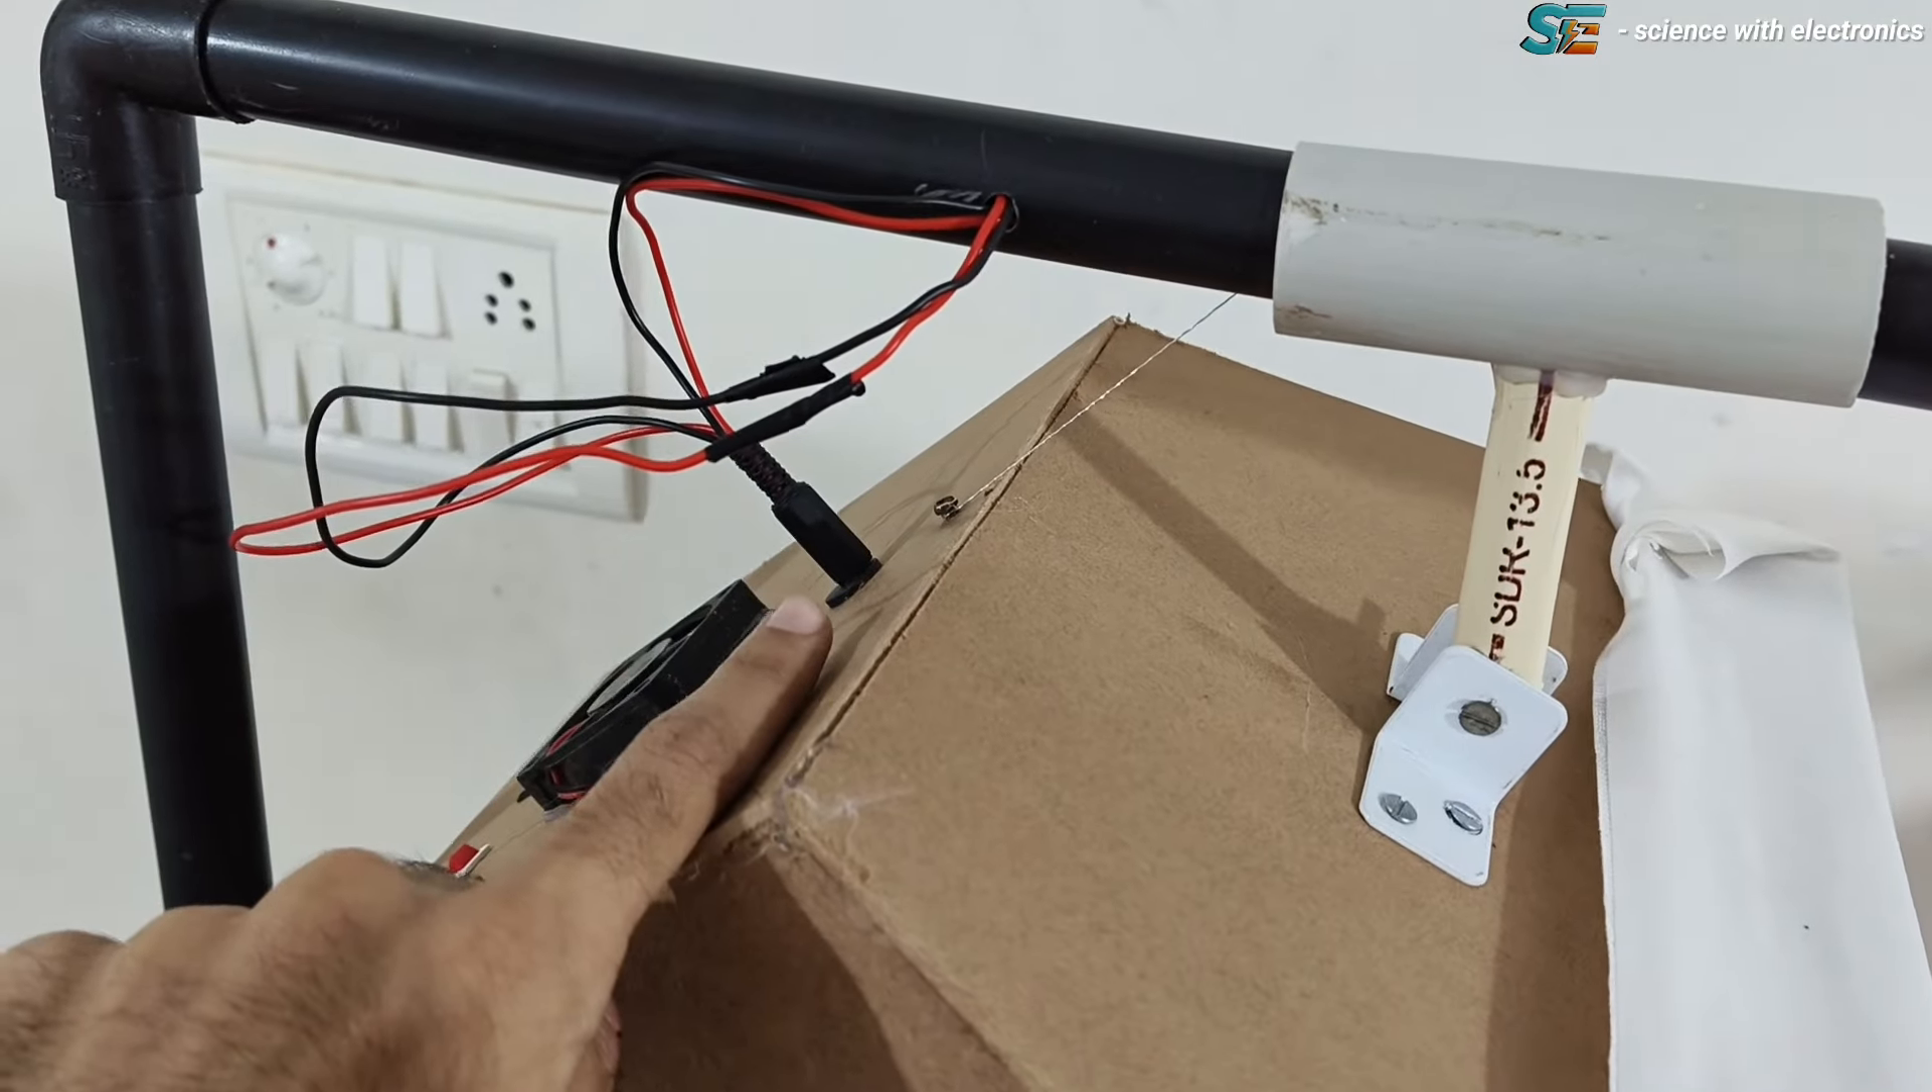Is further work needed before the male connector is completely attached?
No.